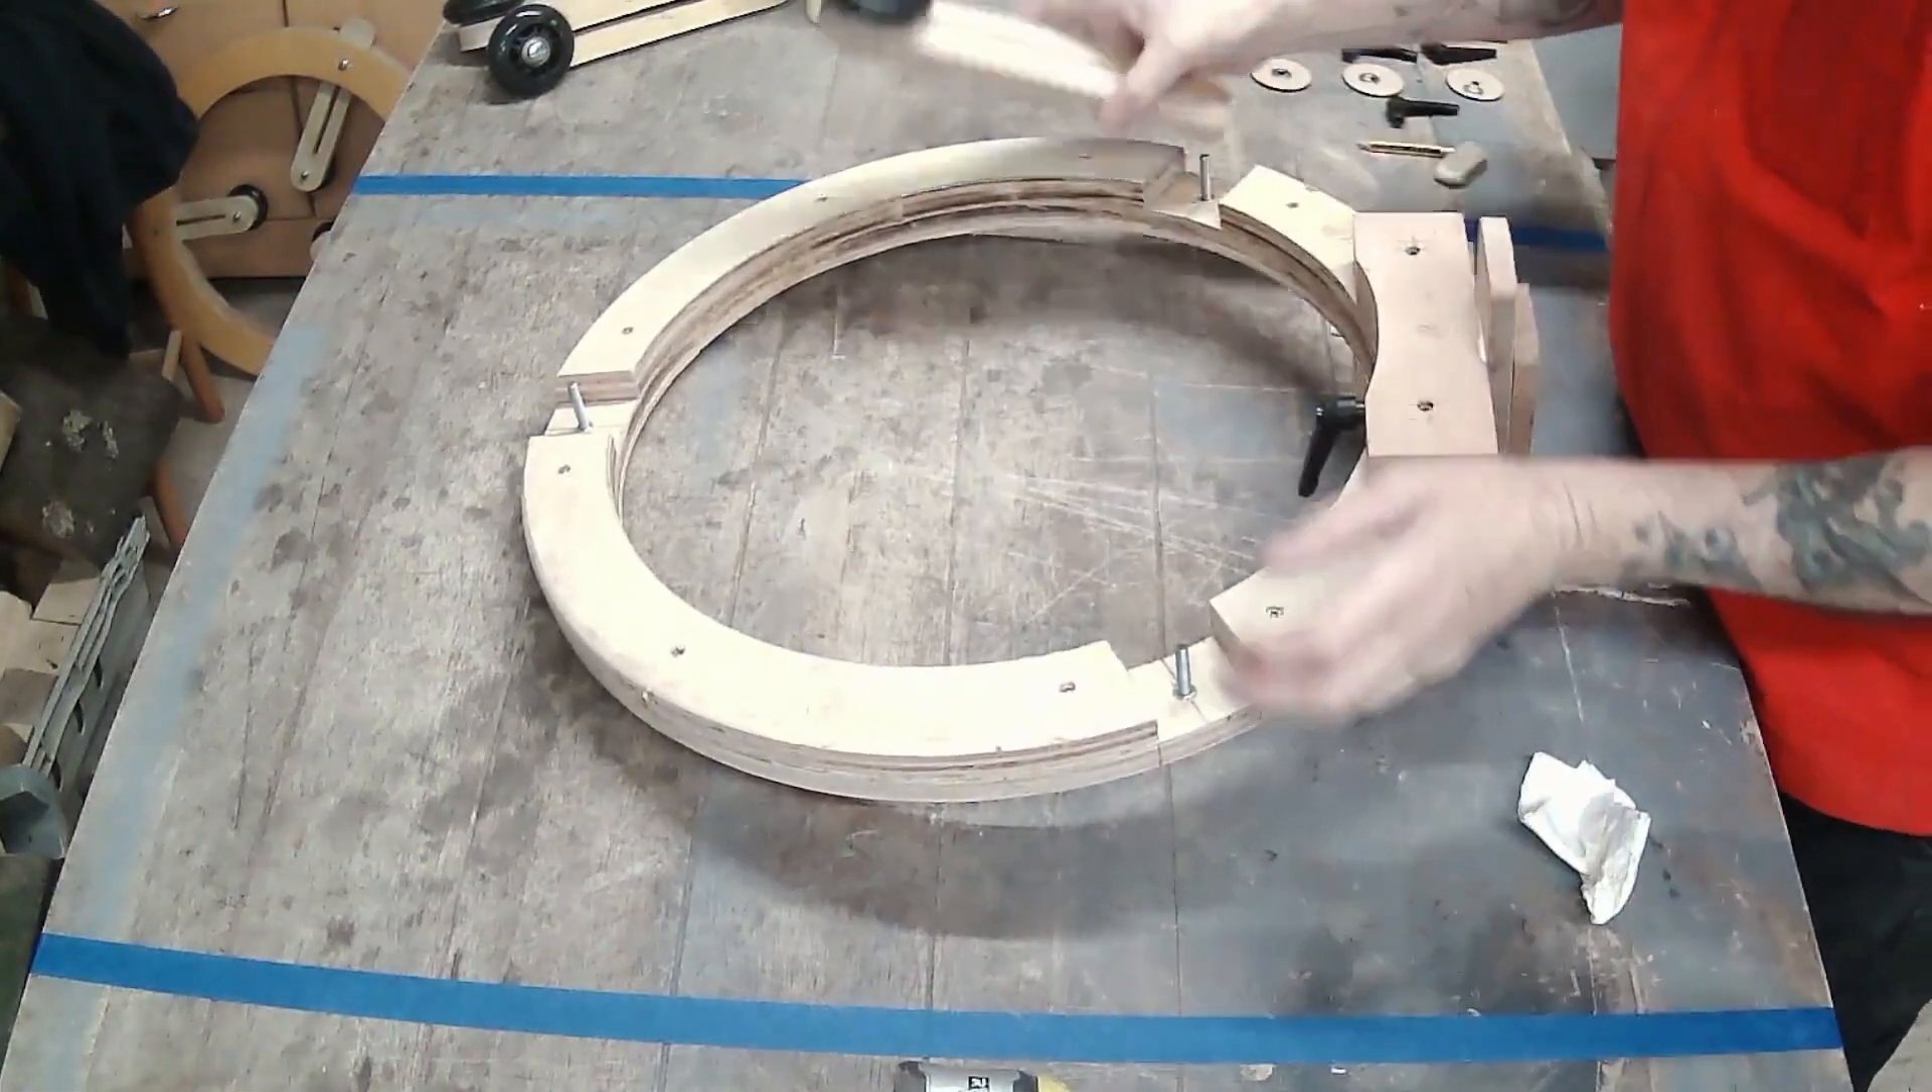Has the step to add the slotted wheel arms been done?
No.